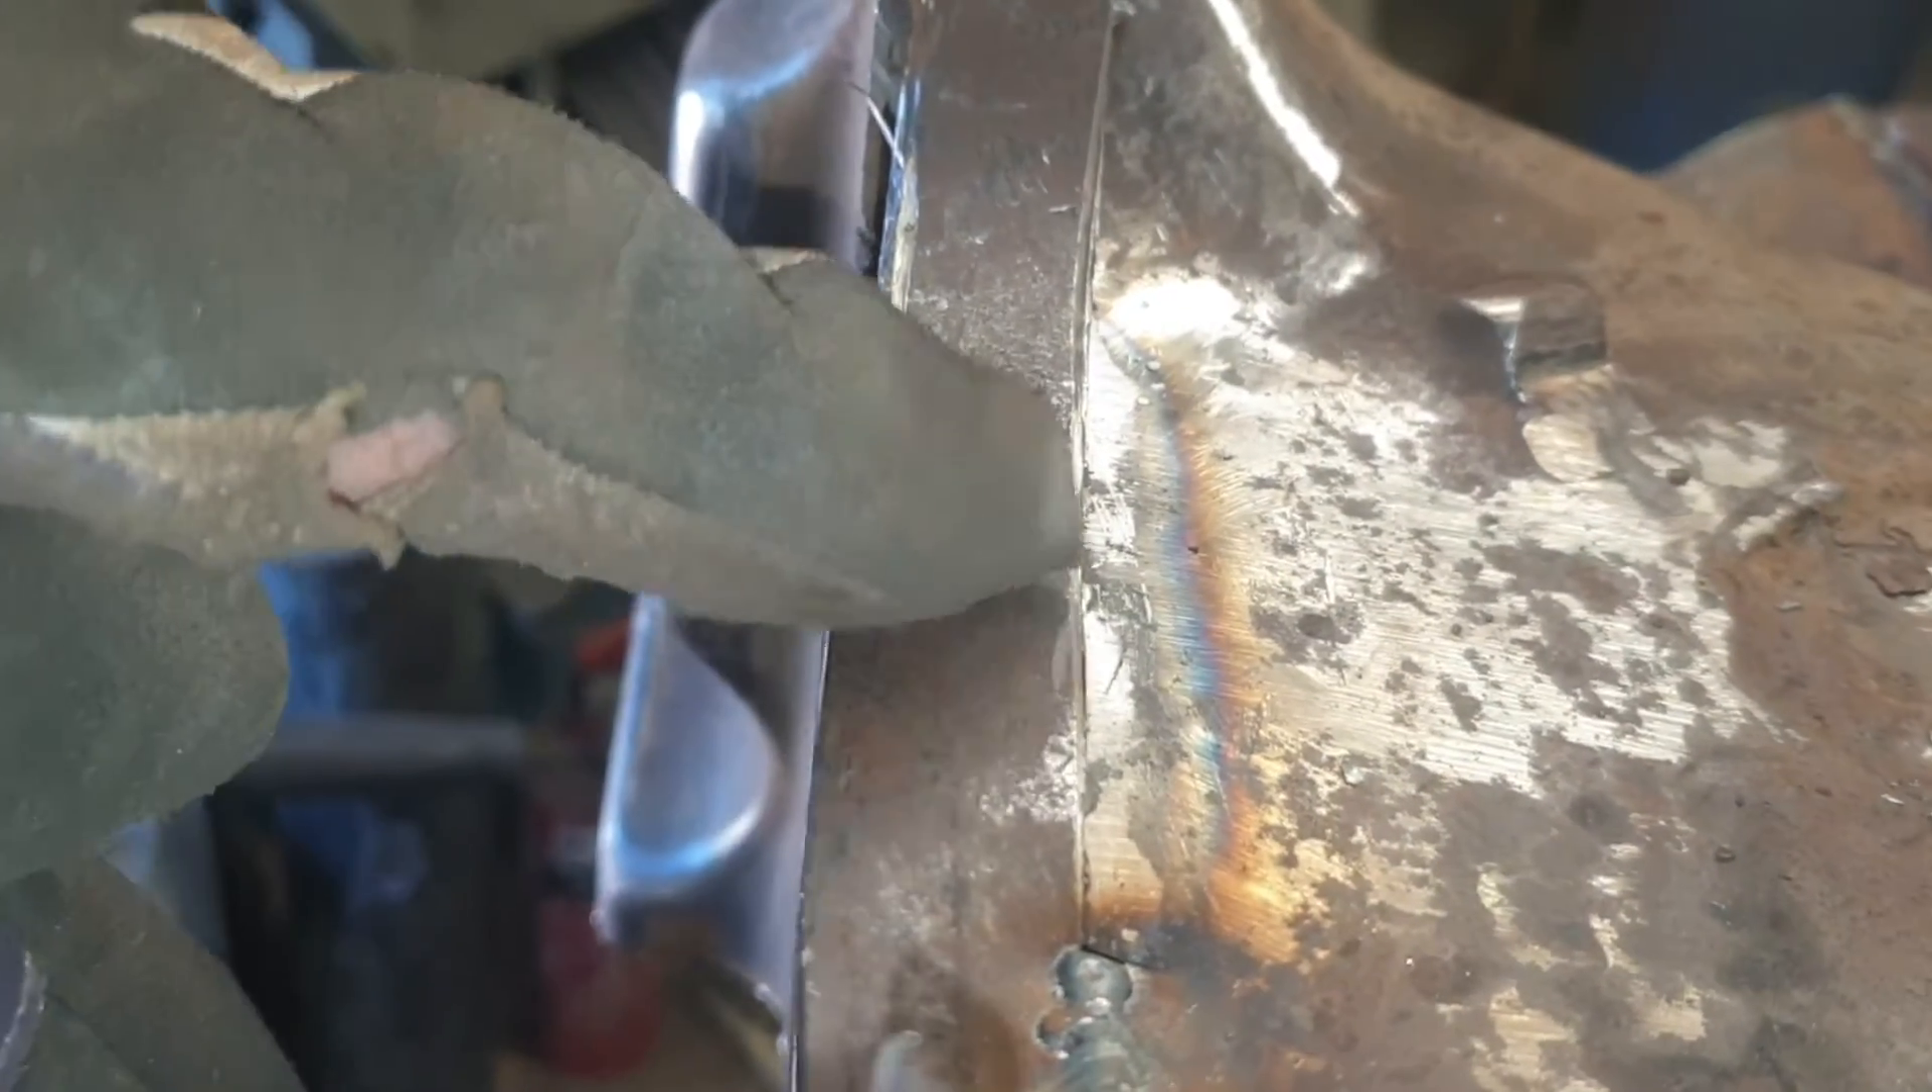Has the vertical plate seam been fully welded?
No.